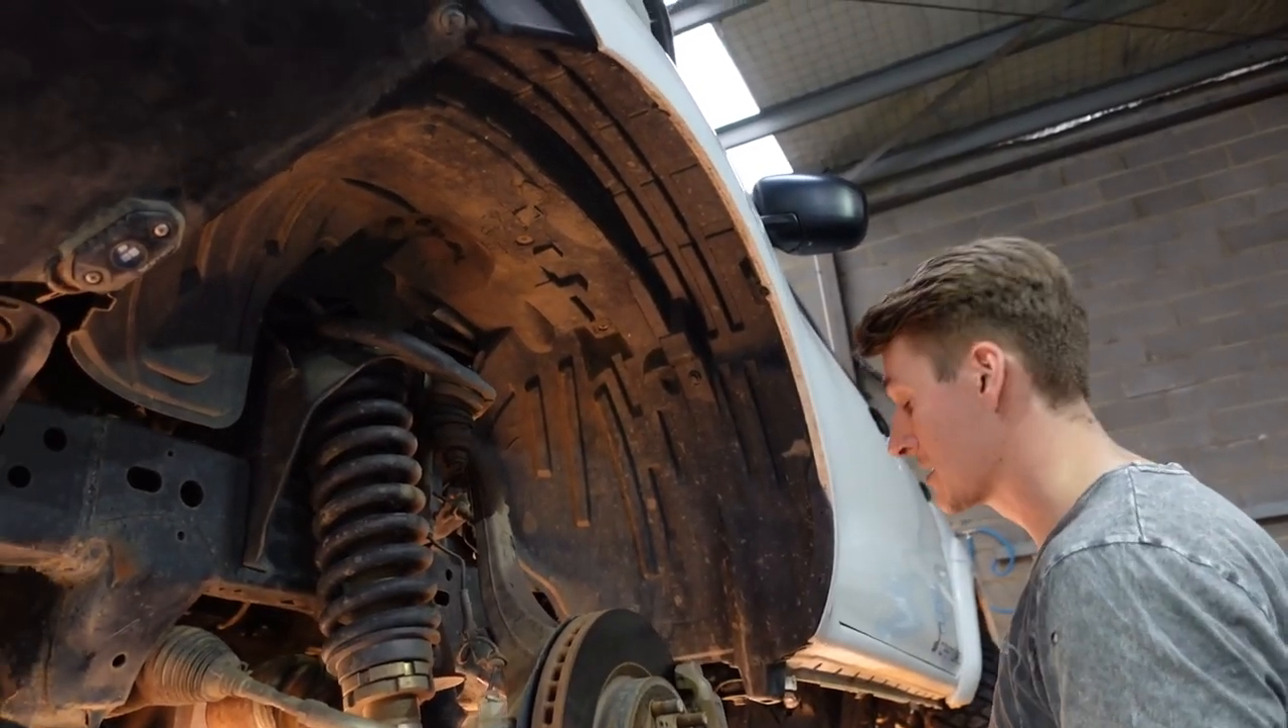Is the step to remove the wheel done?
Yes.